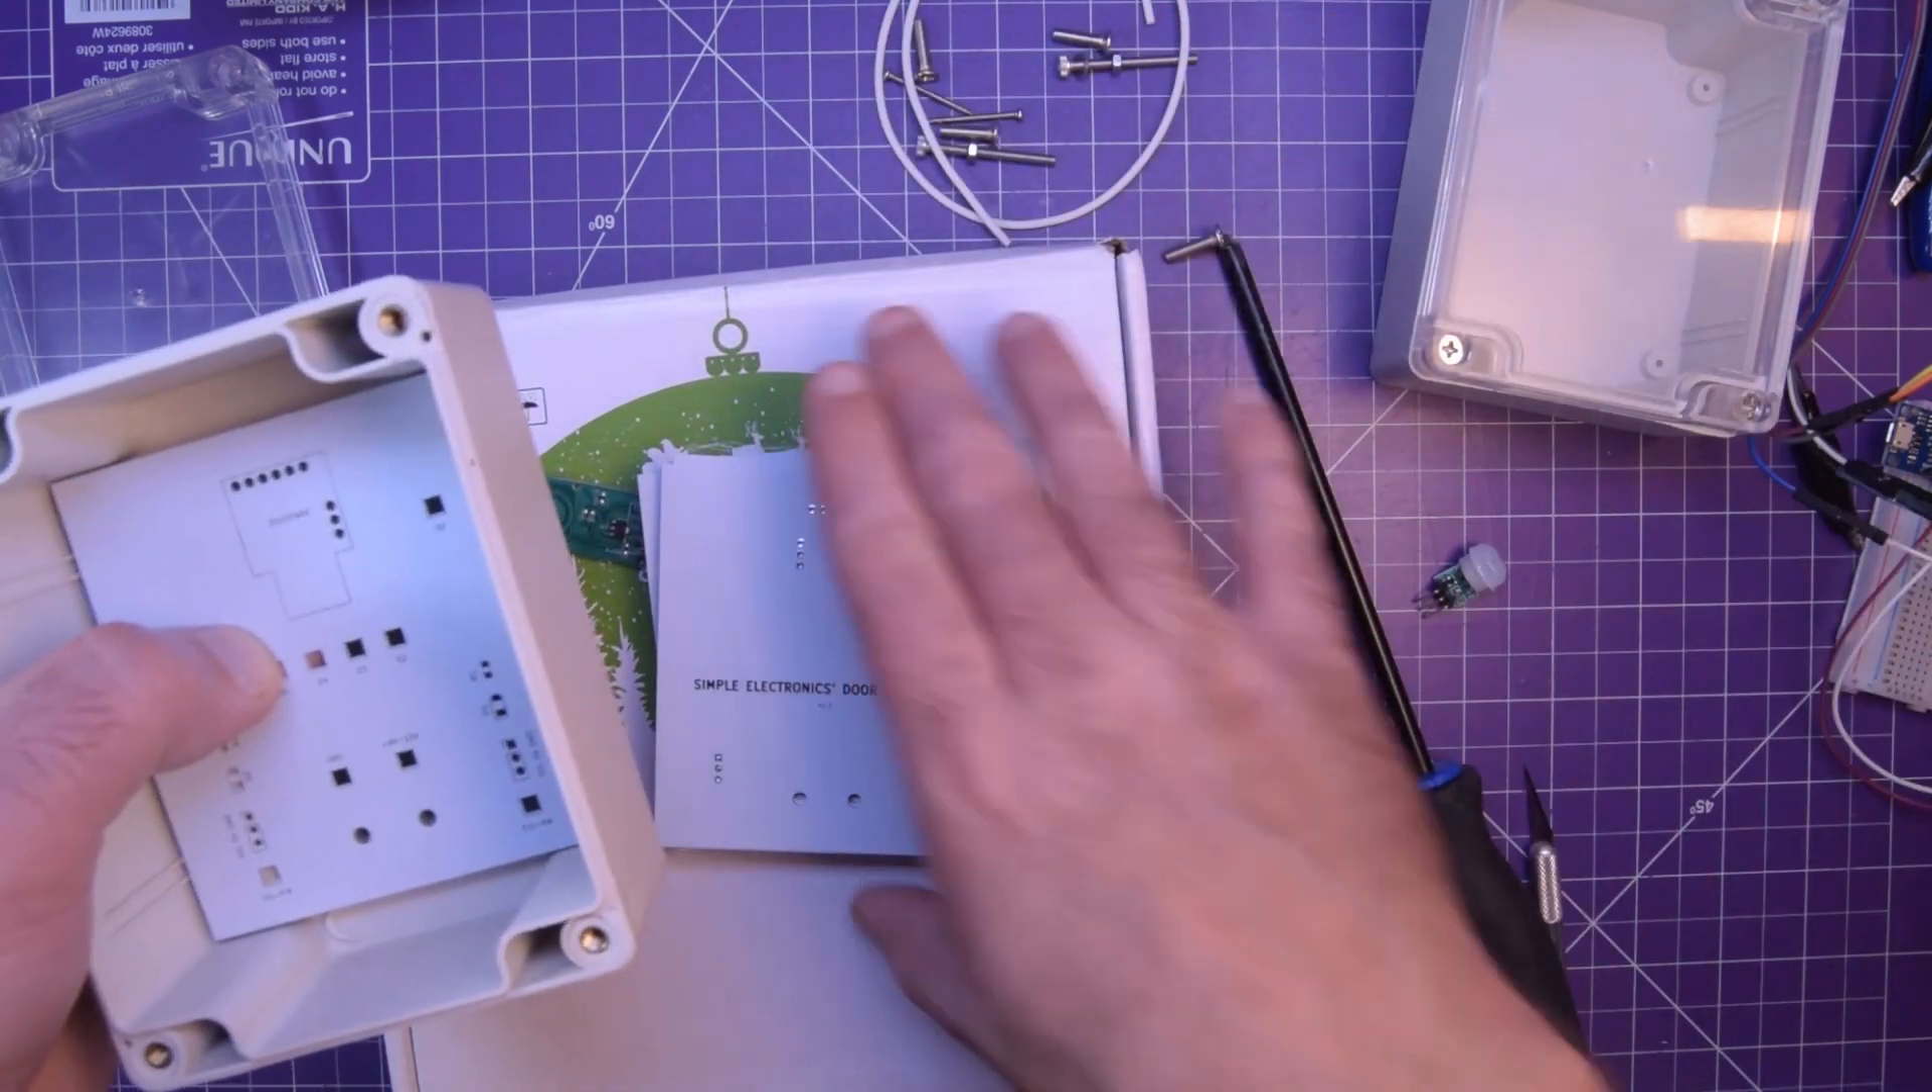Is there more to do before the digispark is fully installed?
Yes.